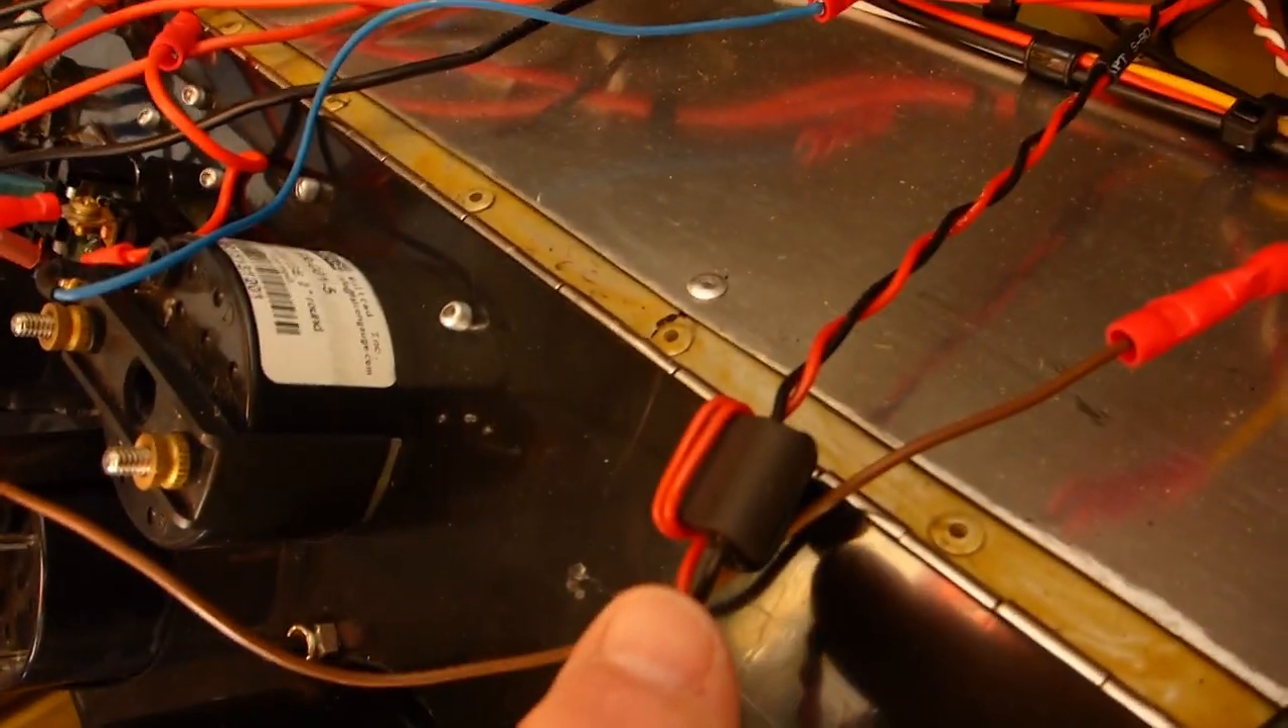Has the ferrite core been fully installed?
Yes.